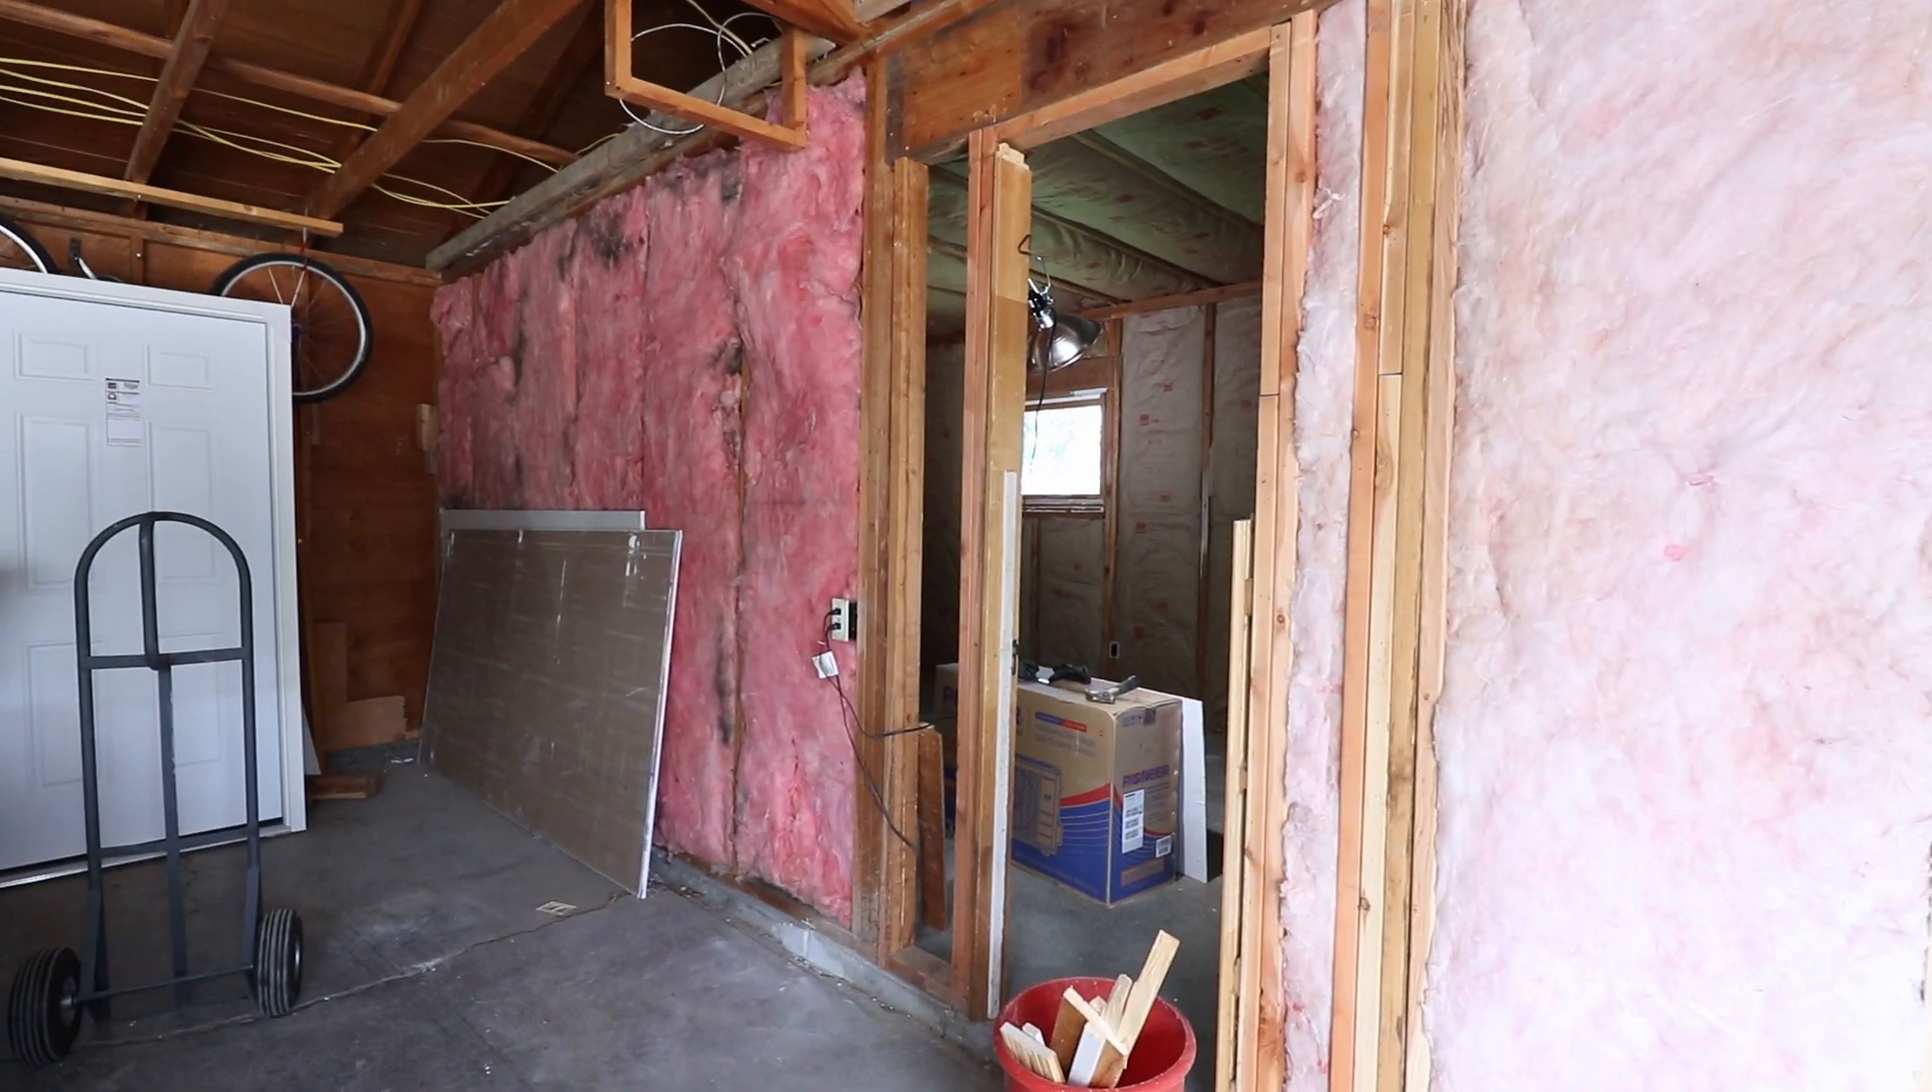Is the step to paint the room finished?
No.